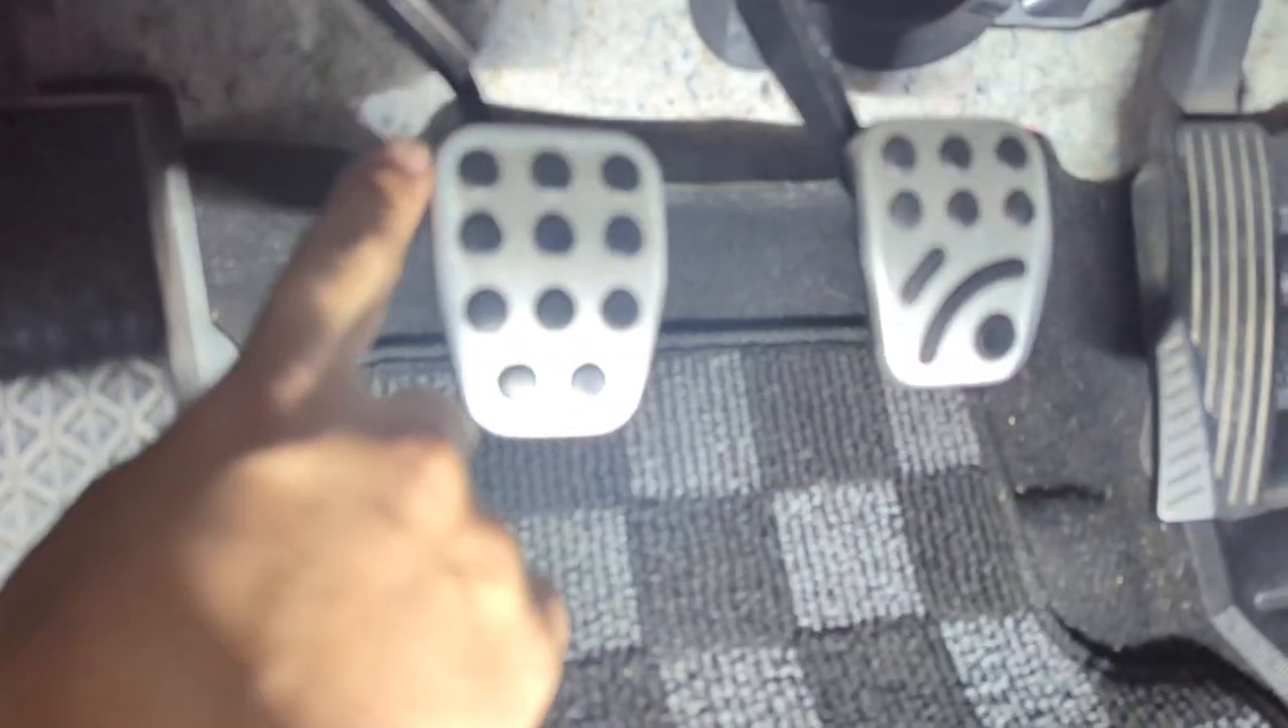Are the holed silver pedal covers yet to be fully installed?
No.